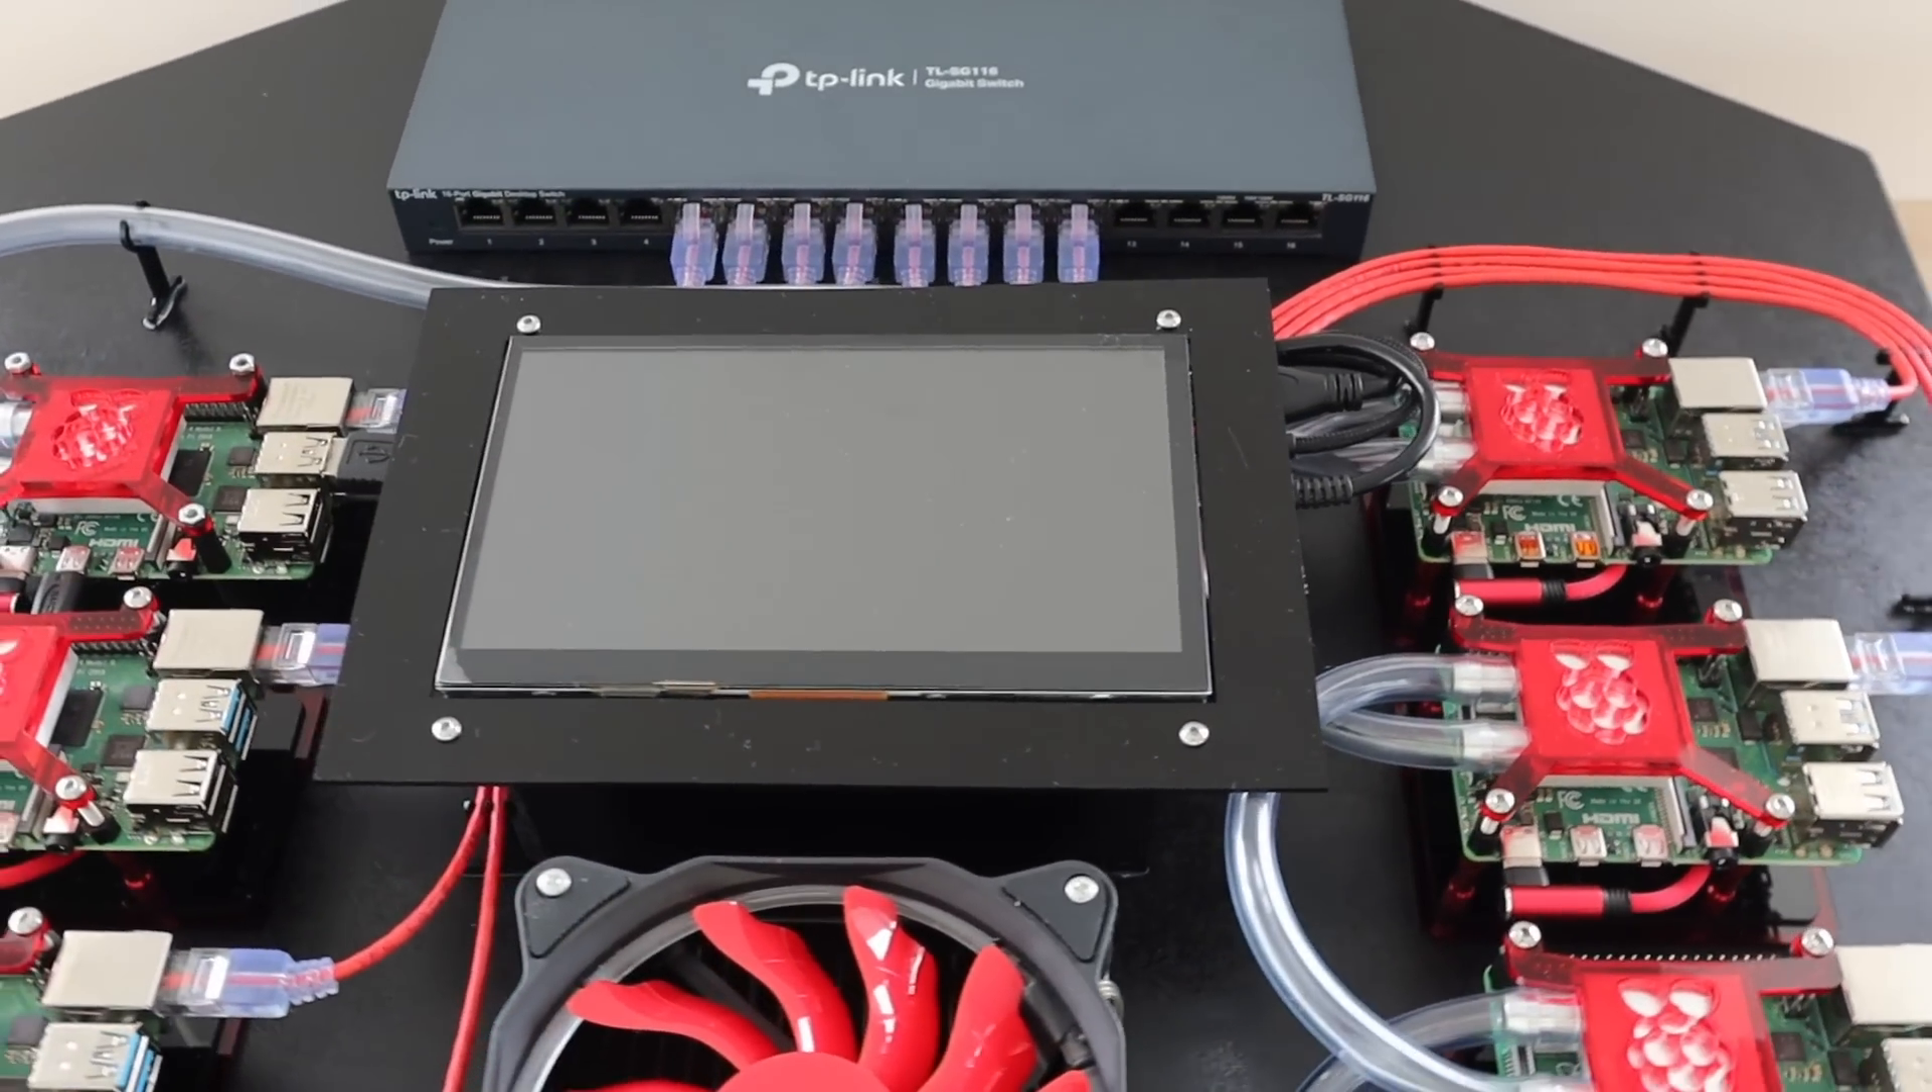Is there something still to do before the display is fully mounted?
No.